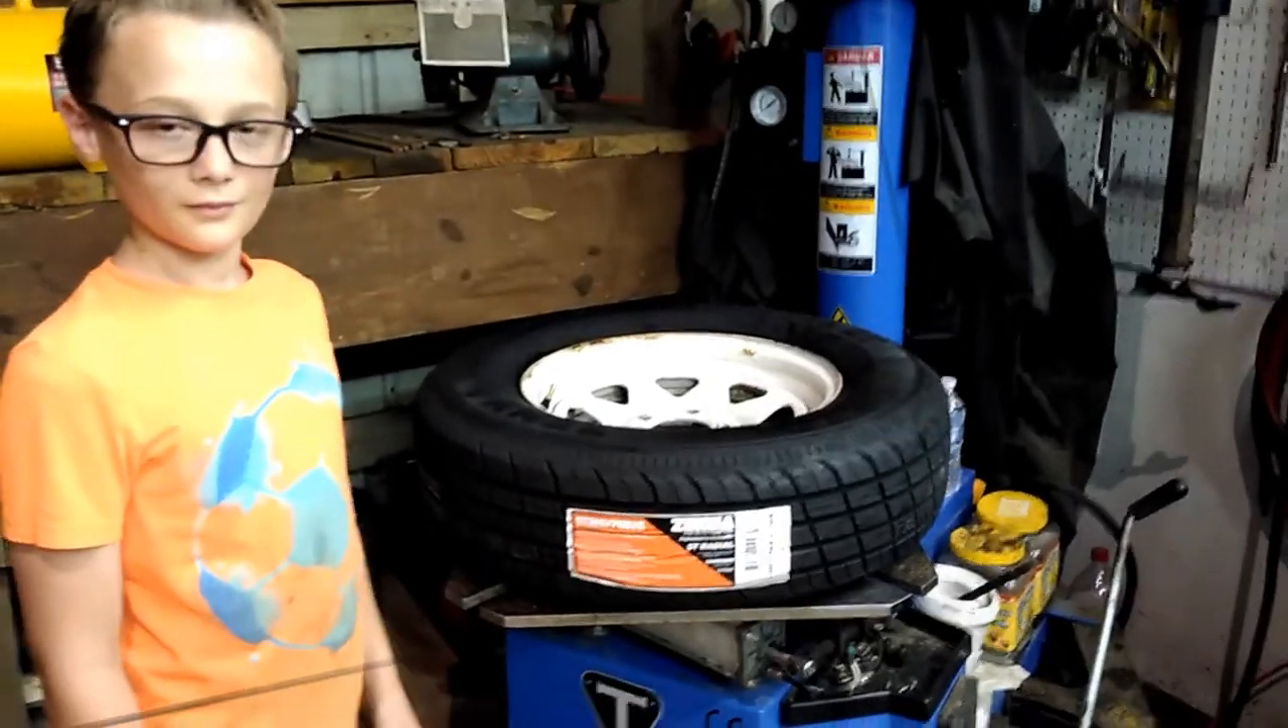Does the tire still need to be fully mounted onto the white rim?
No.